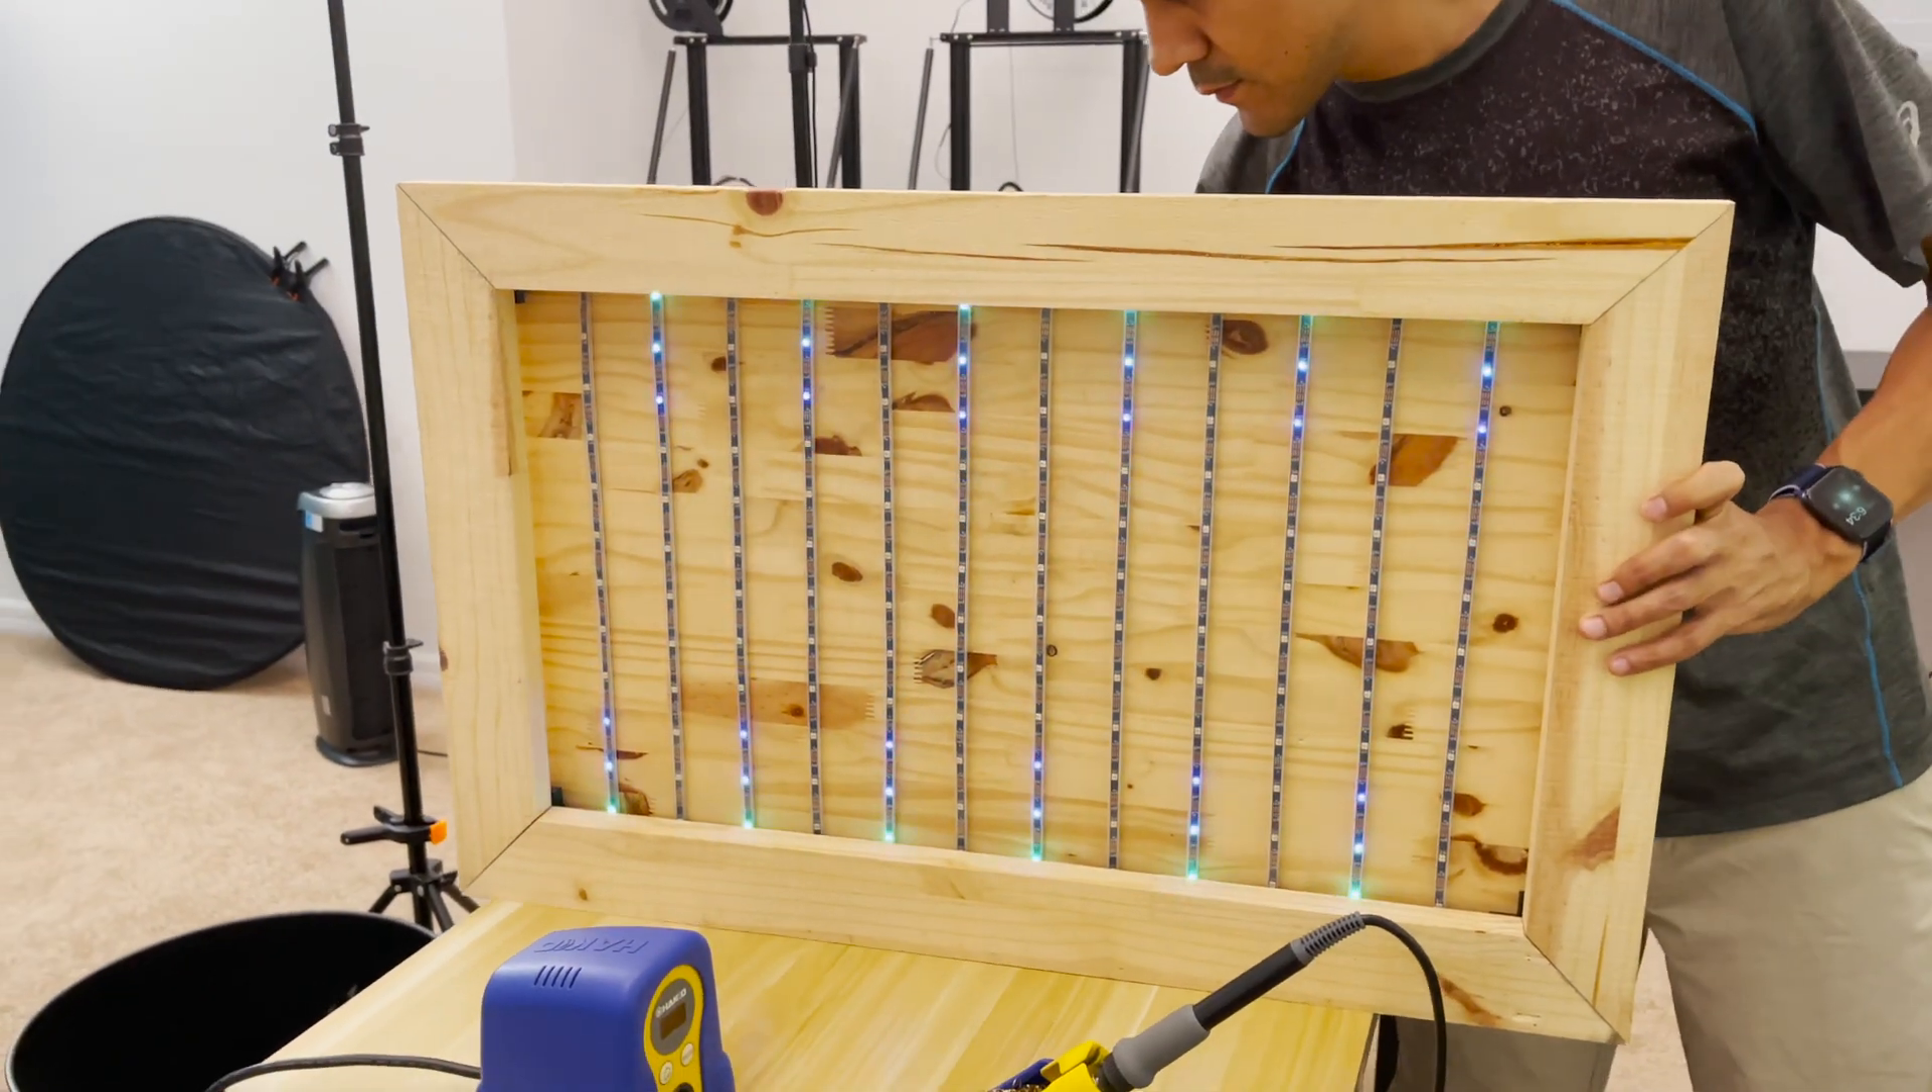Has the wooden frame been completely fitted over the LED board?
Yes.